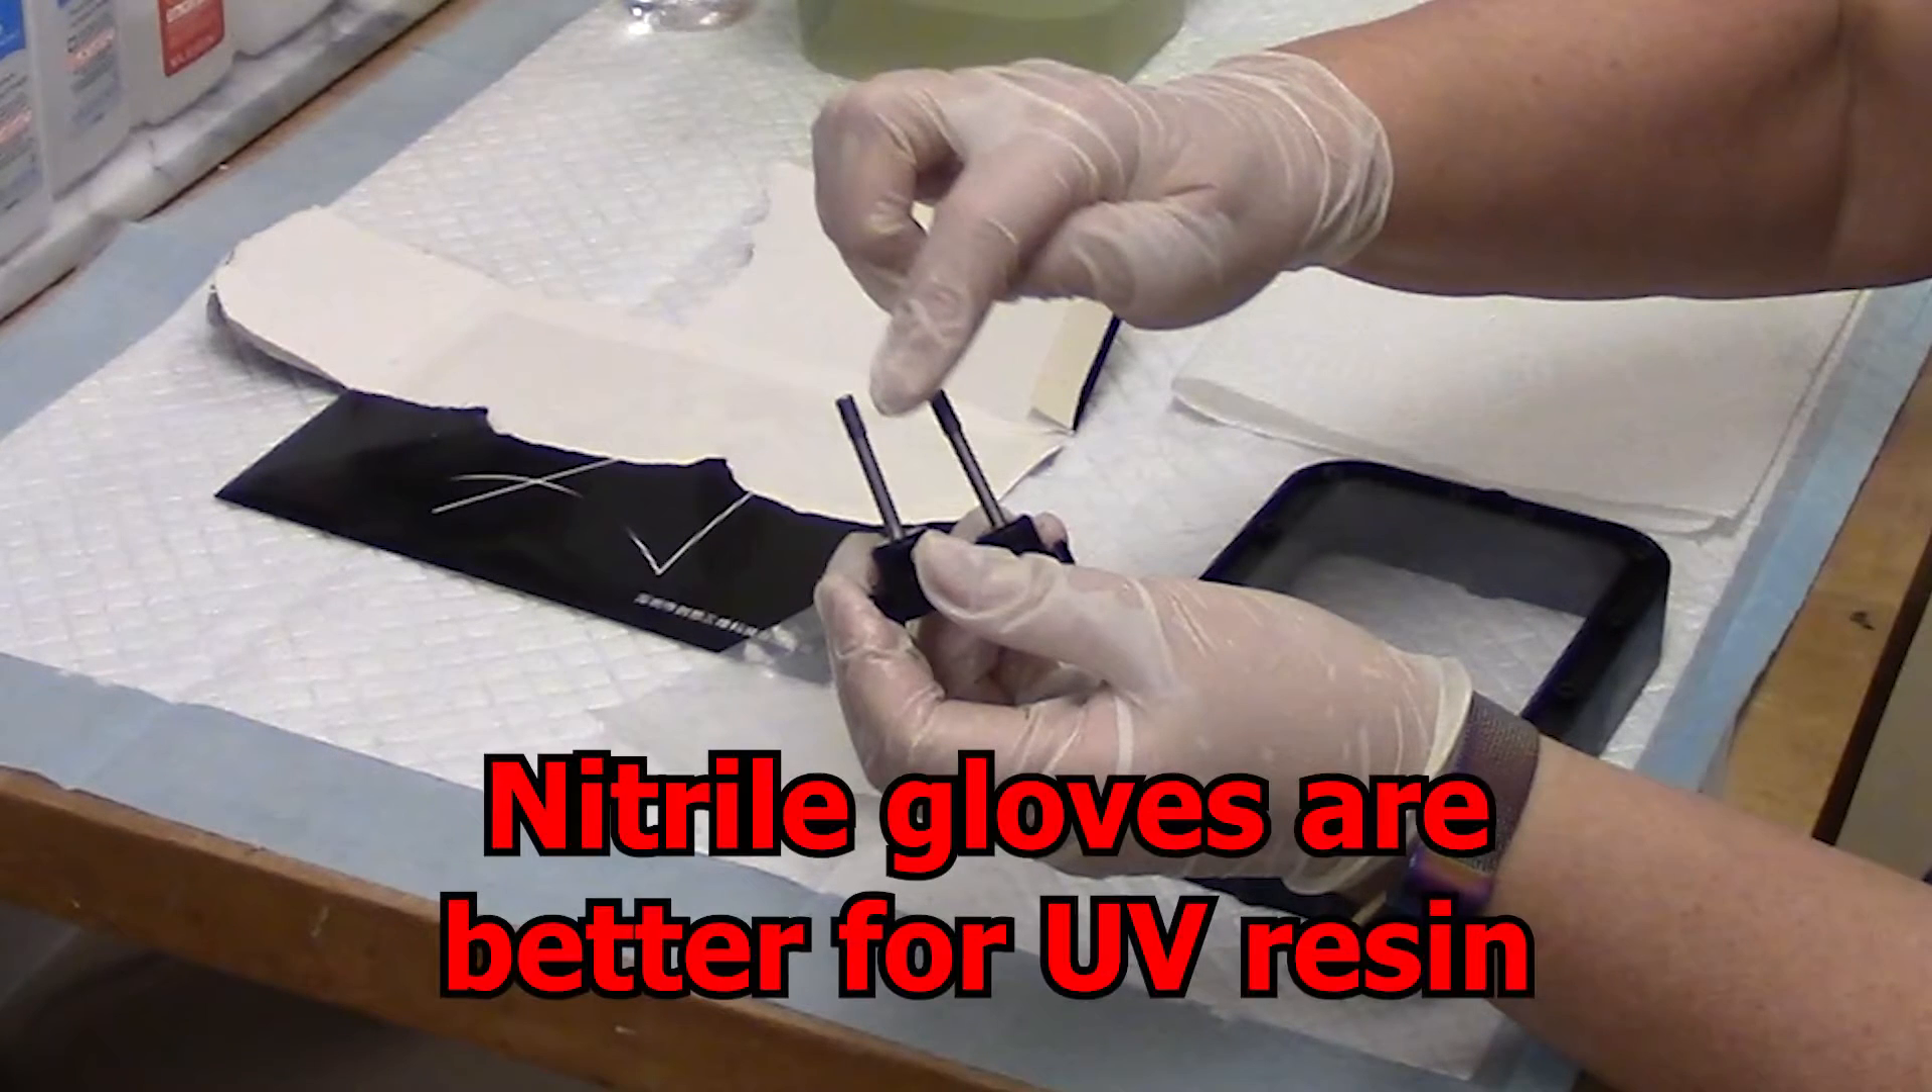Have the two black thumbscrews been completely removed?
Yes.